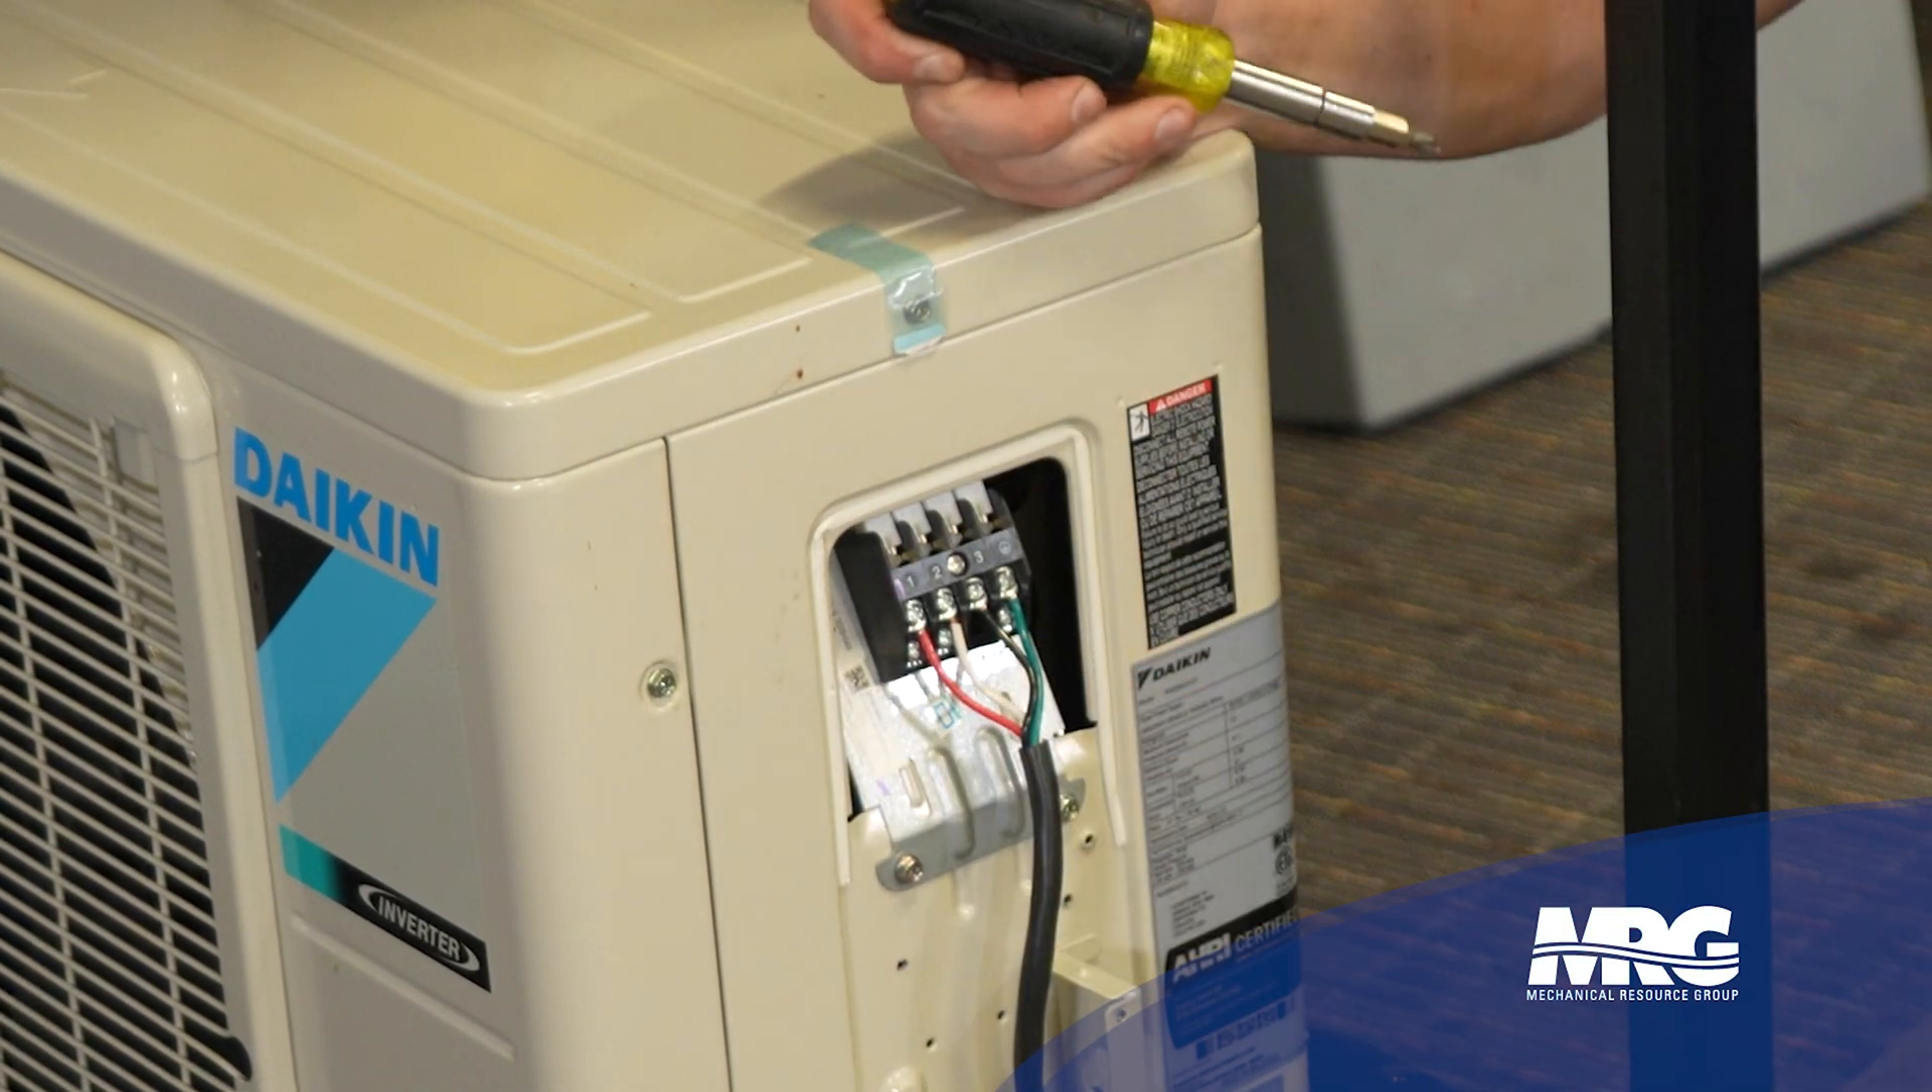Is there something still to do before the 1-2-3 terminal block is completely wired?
No.